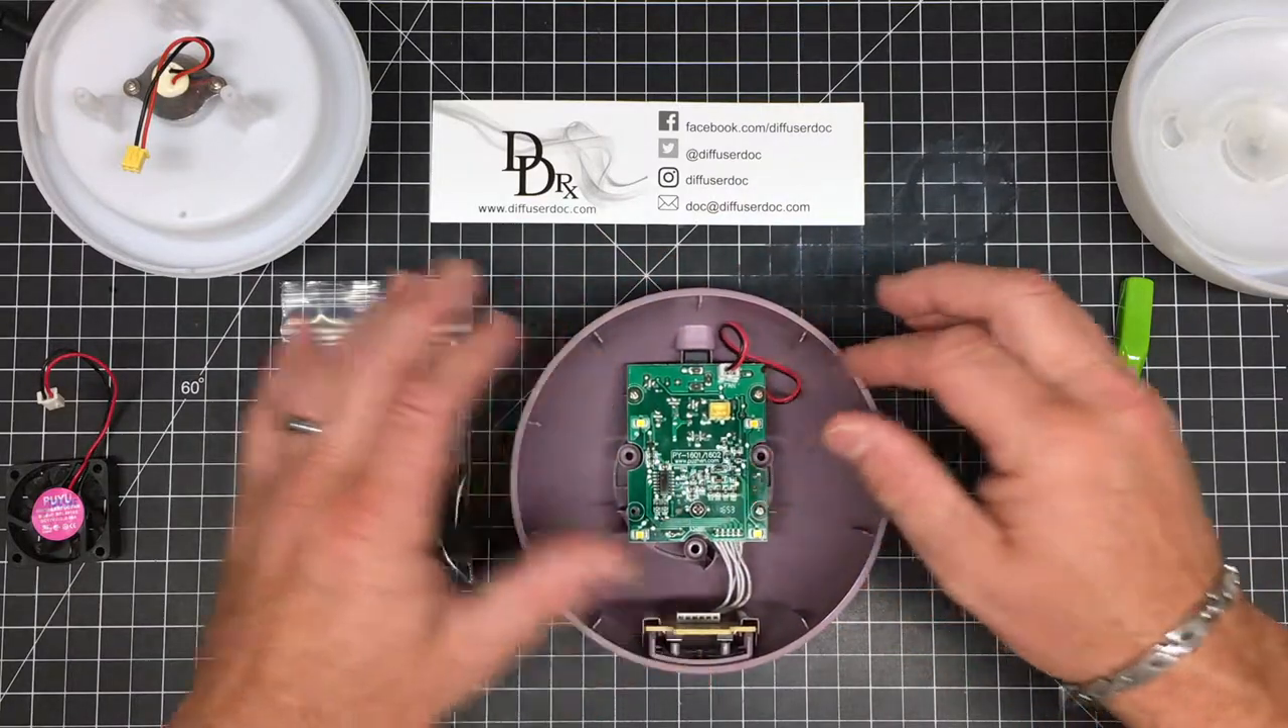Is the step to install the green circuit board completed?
Yes.